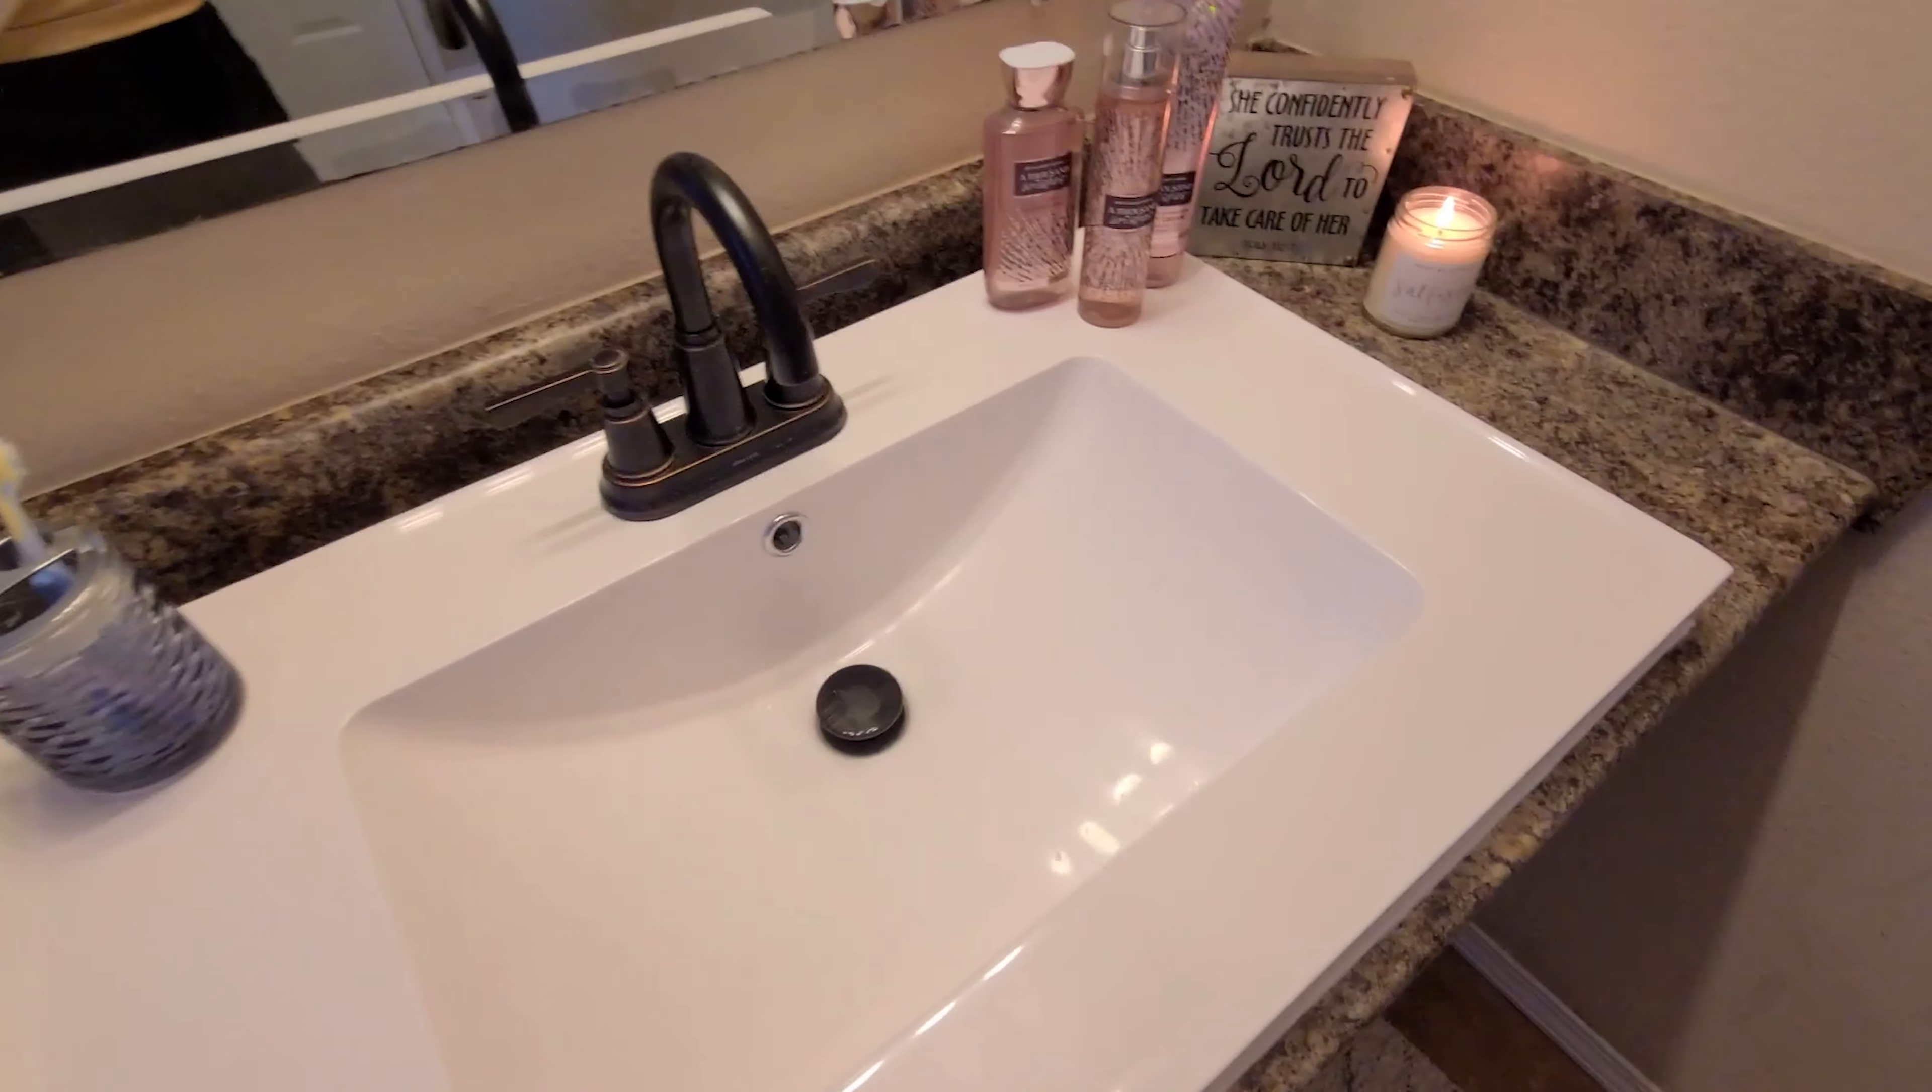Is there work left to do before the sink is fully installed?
No.